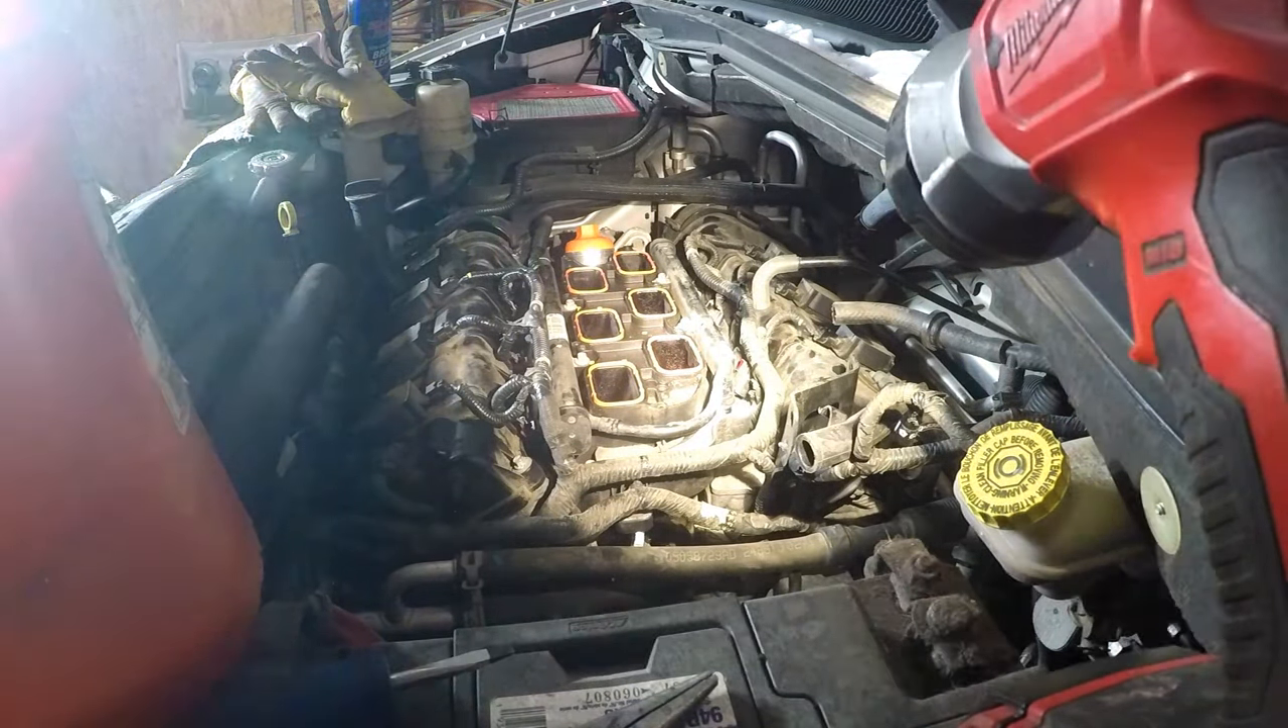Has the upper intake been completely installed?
No.